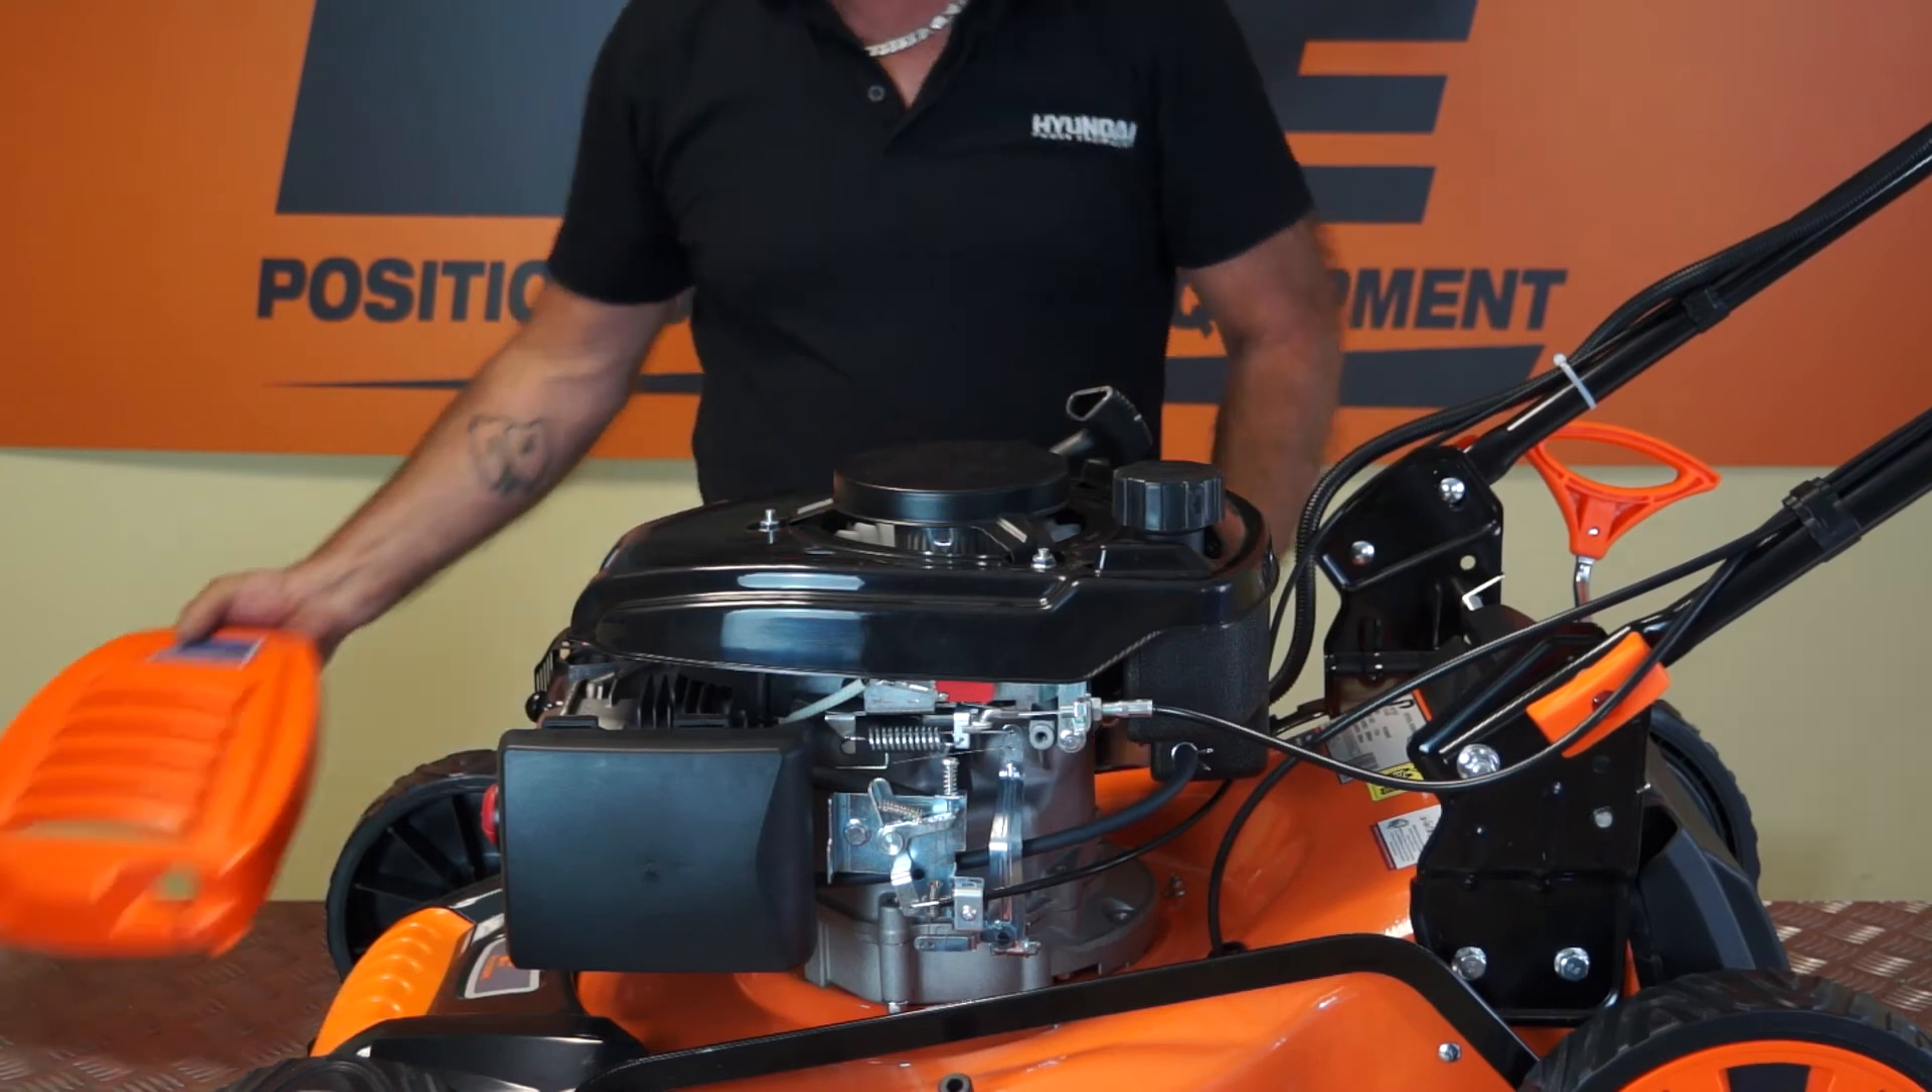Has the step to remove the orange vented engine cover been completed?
Yes.